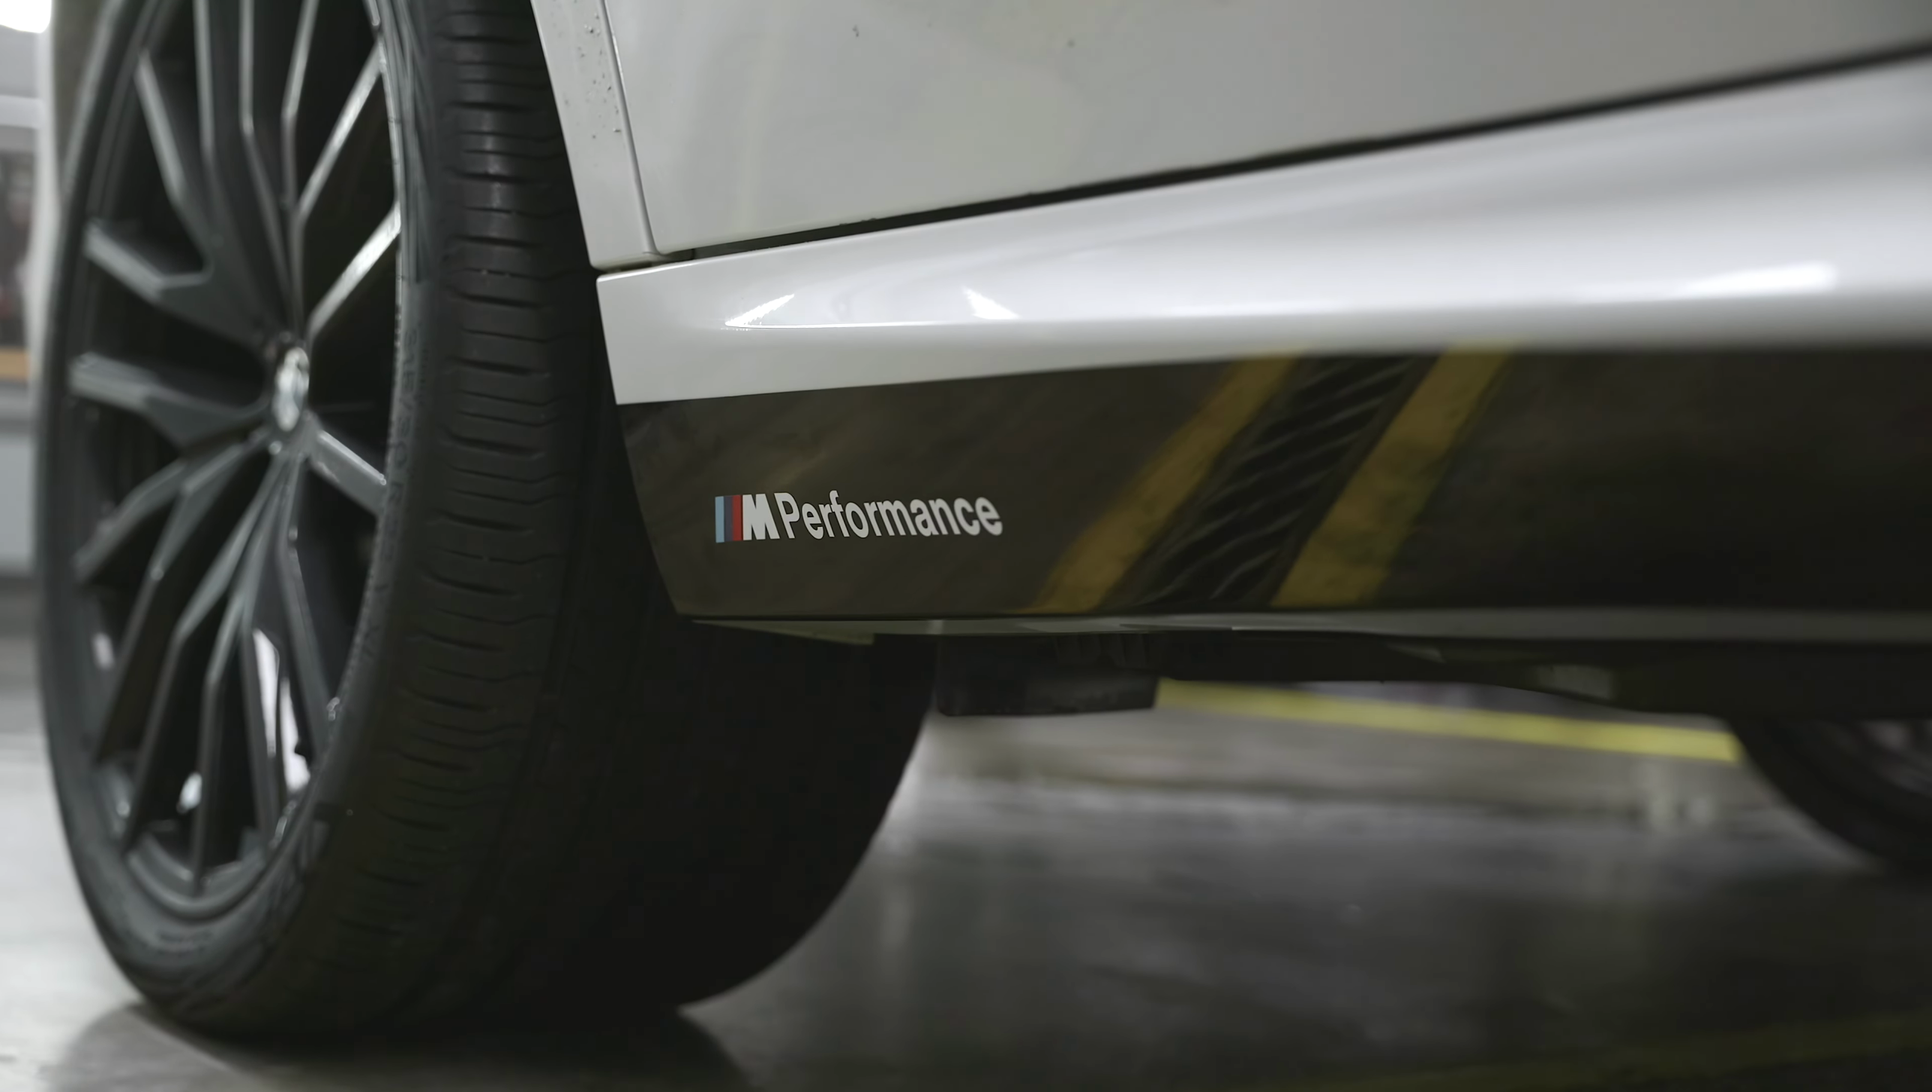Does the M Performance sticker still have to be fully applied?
No.